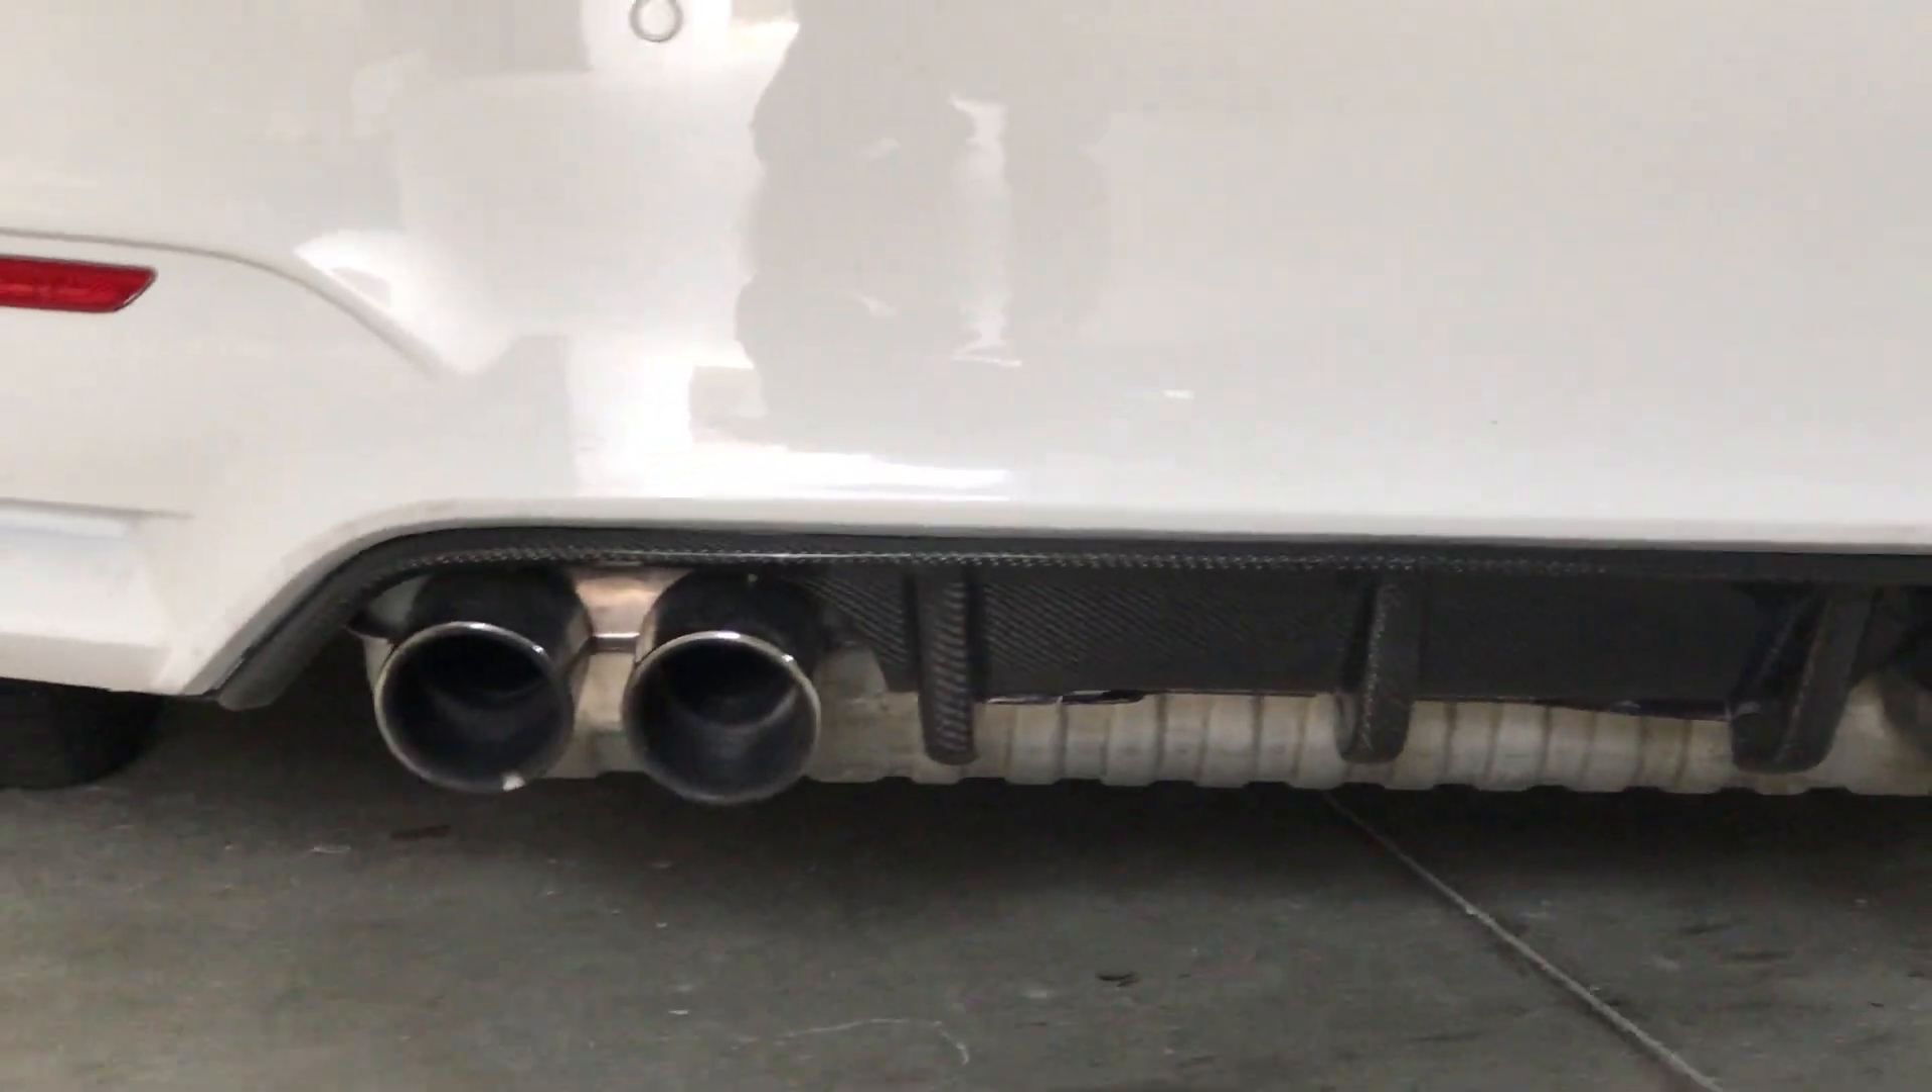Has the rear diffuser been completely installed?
Yes.